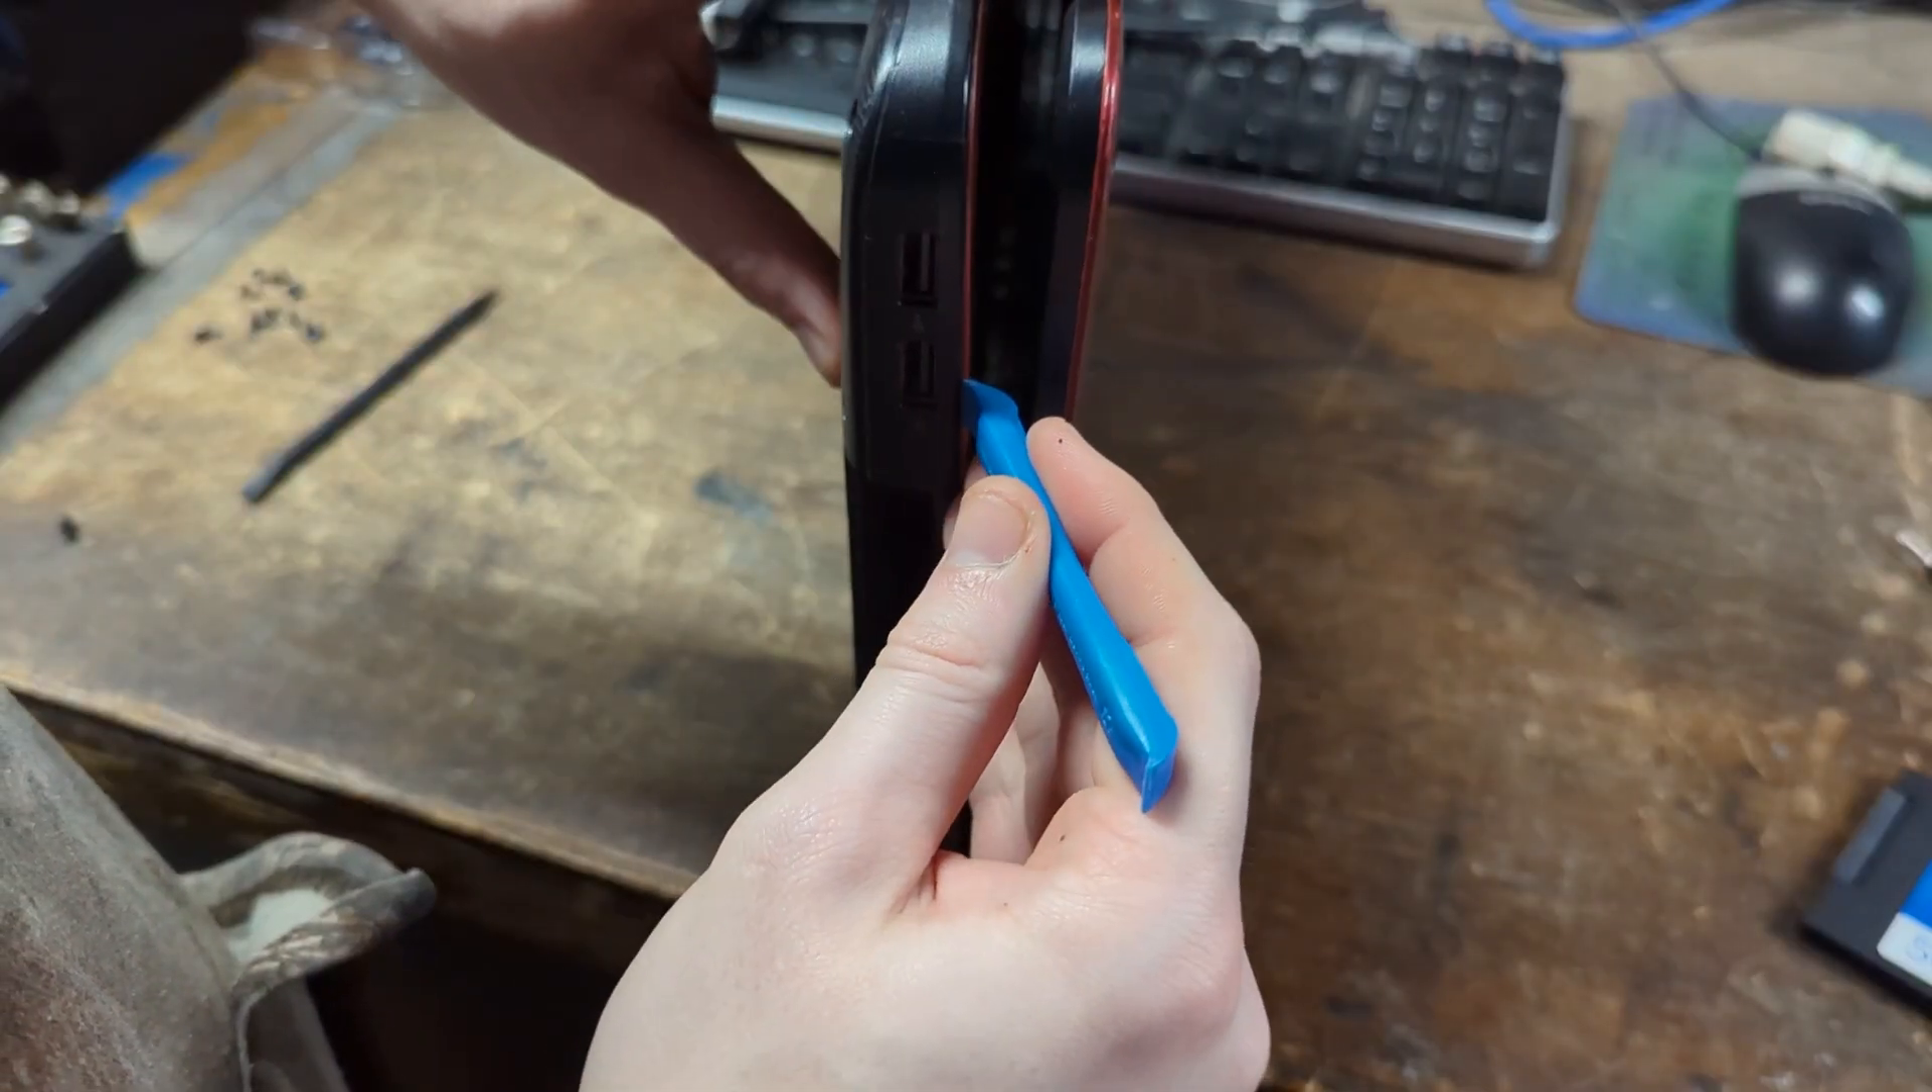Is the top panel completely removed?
No.